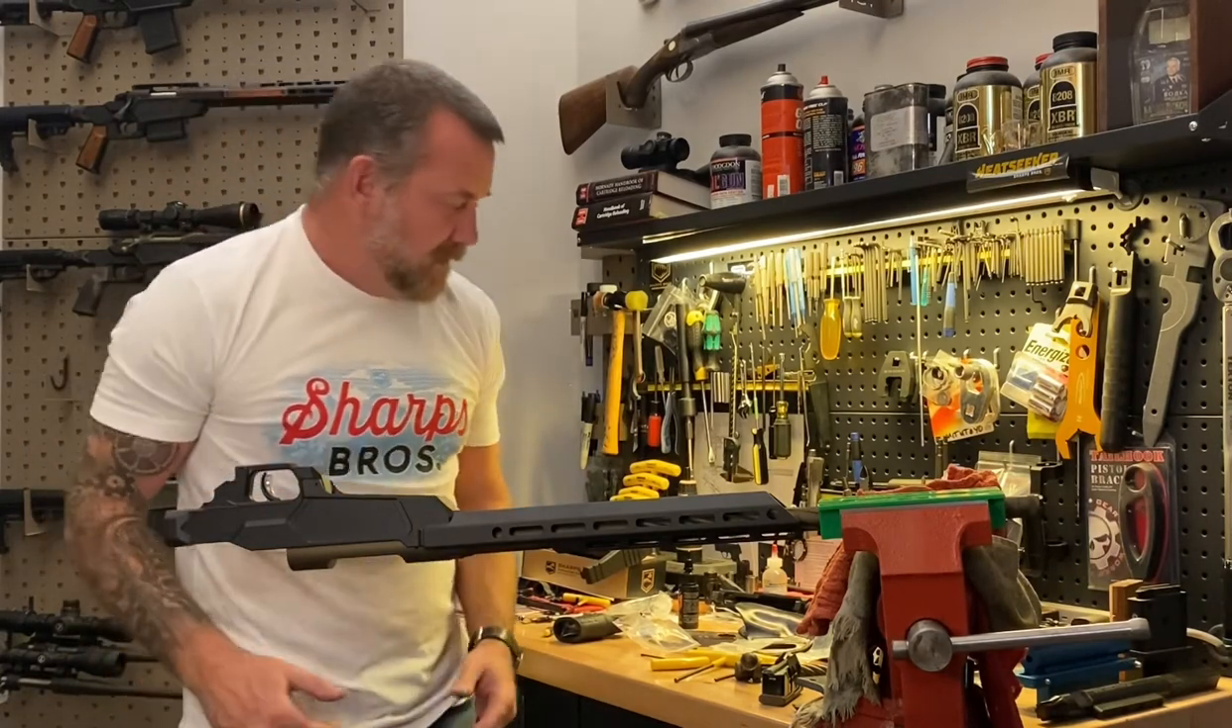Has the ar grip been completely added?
No.